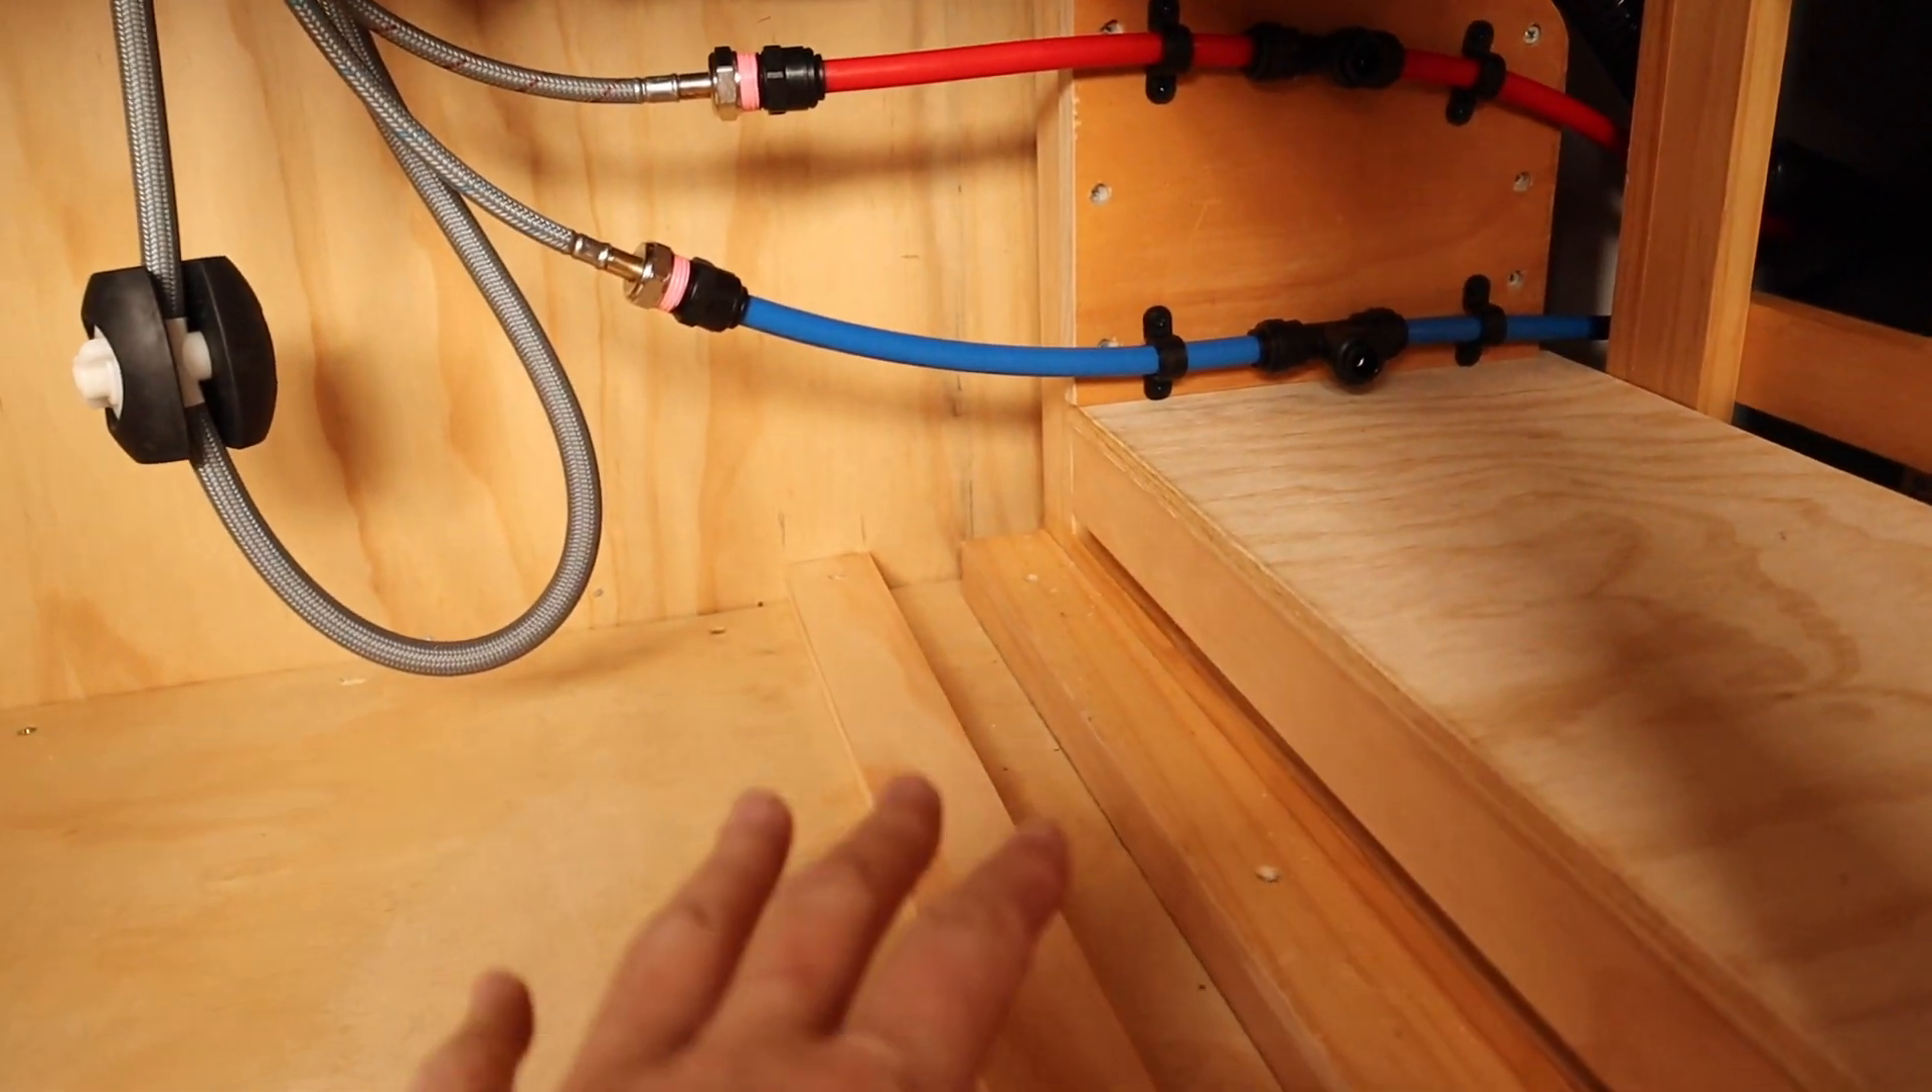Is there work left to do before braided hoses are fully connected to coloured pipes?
No.